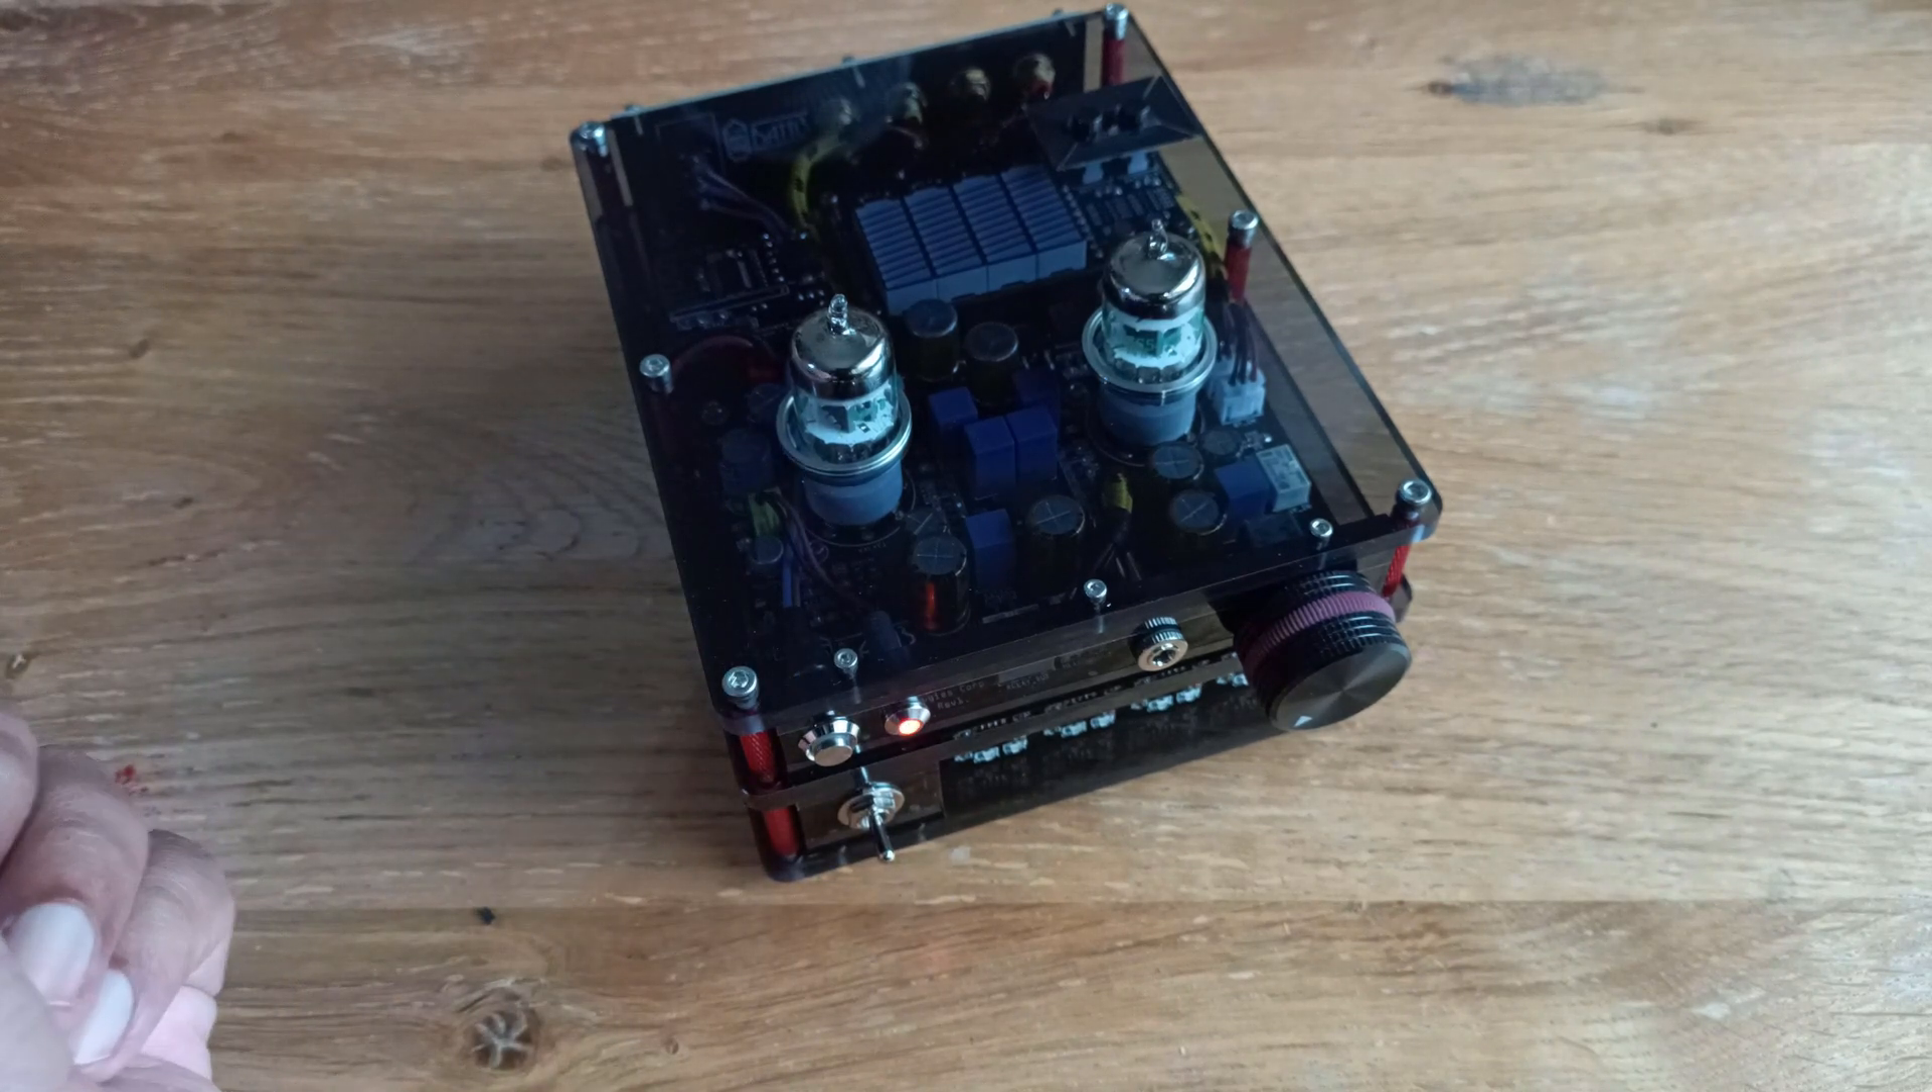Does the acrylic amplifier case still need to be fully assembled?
No.